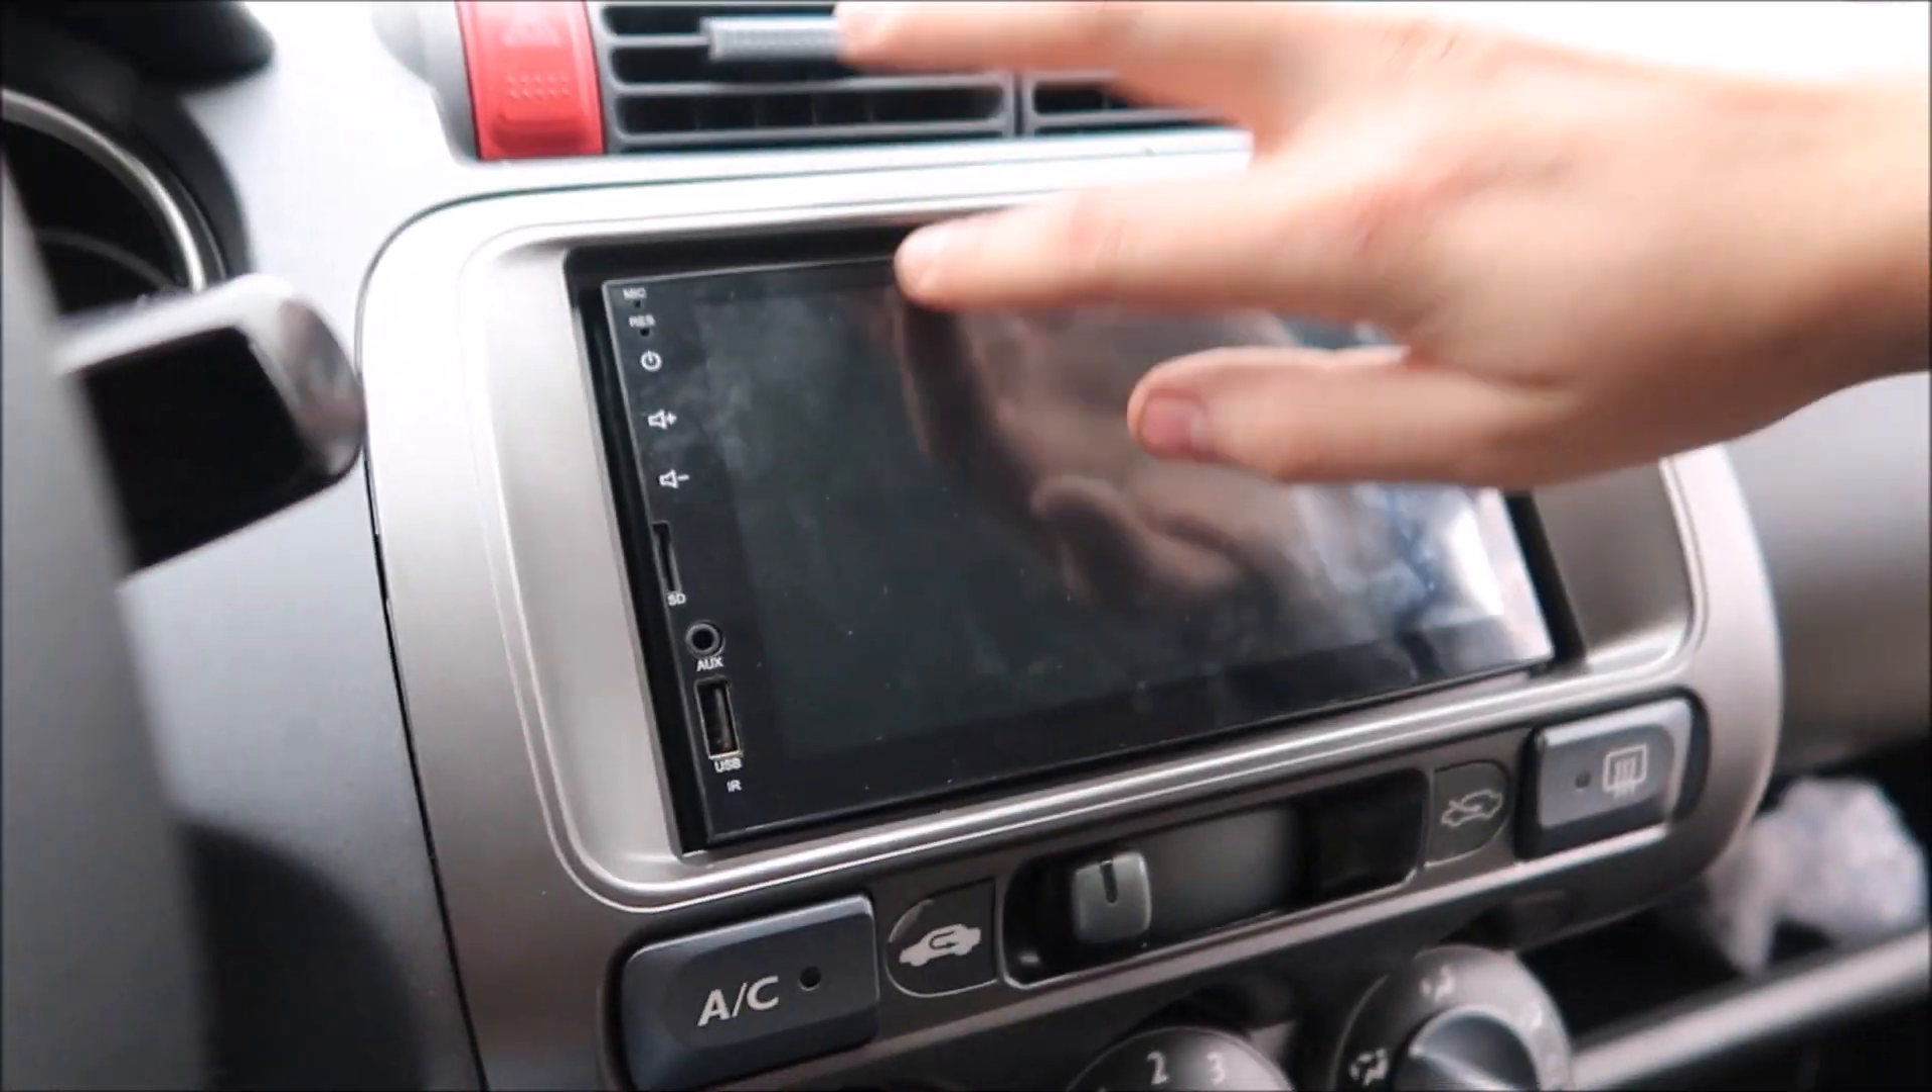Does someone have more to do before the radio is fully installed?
No.